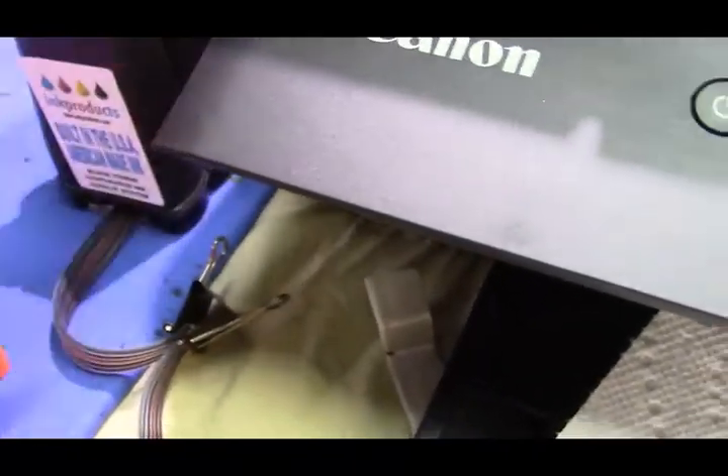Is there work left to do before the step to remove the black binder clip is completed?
Yes.